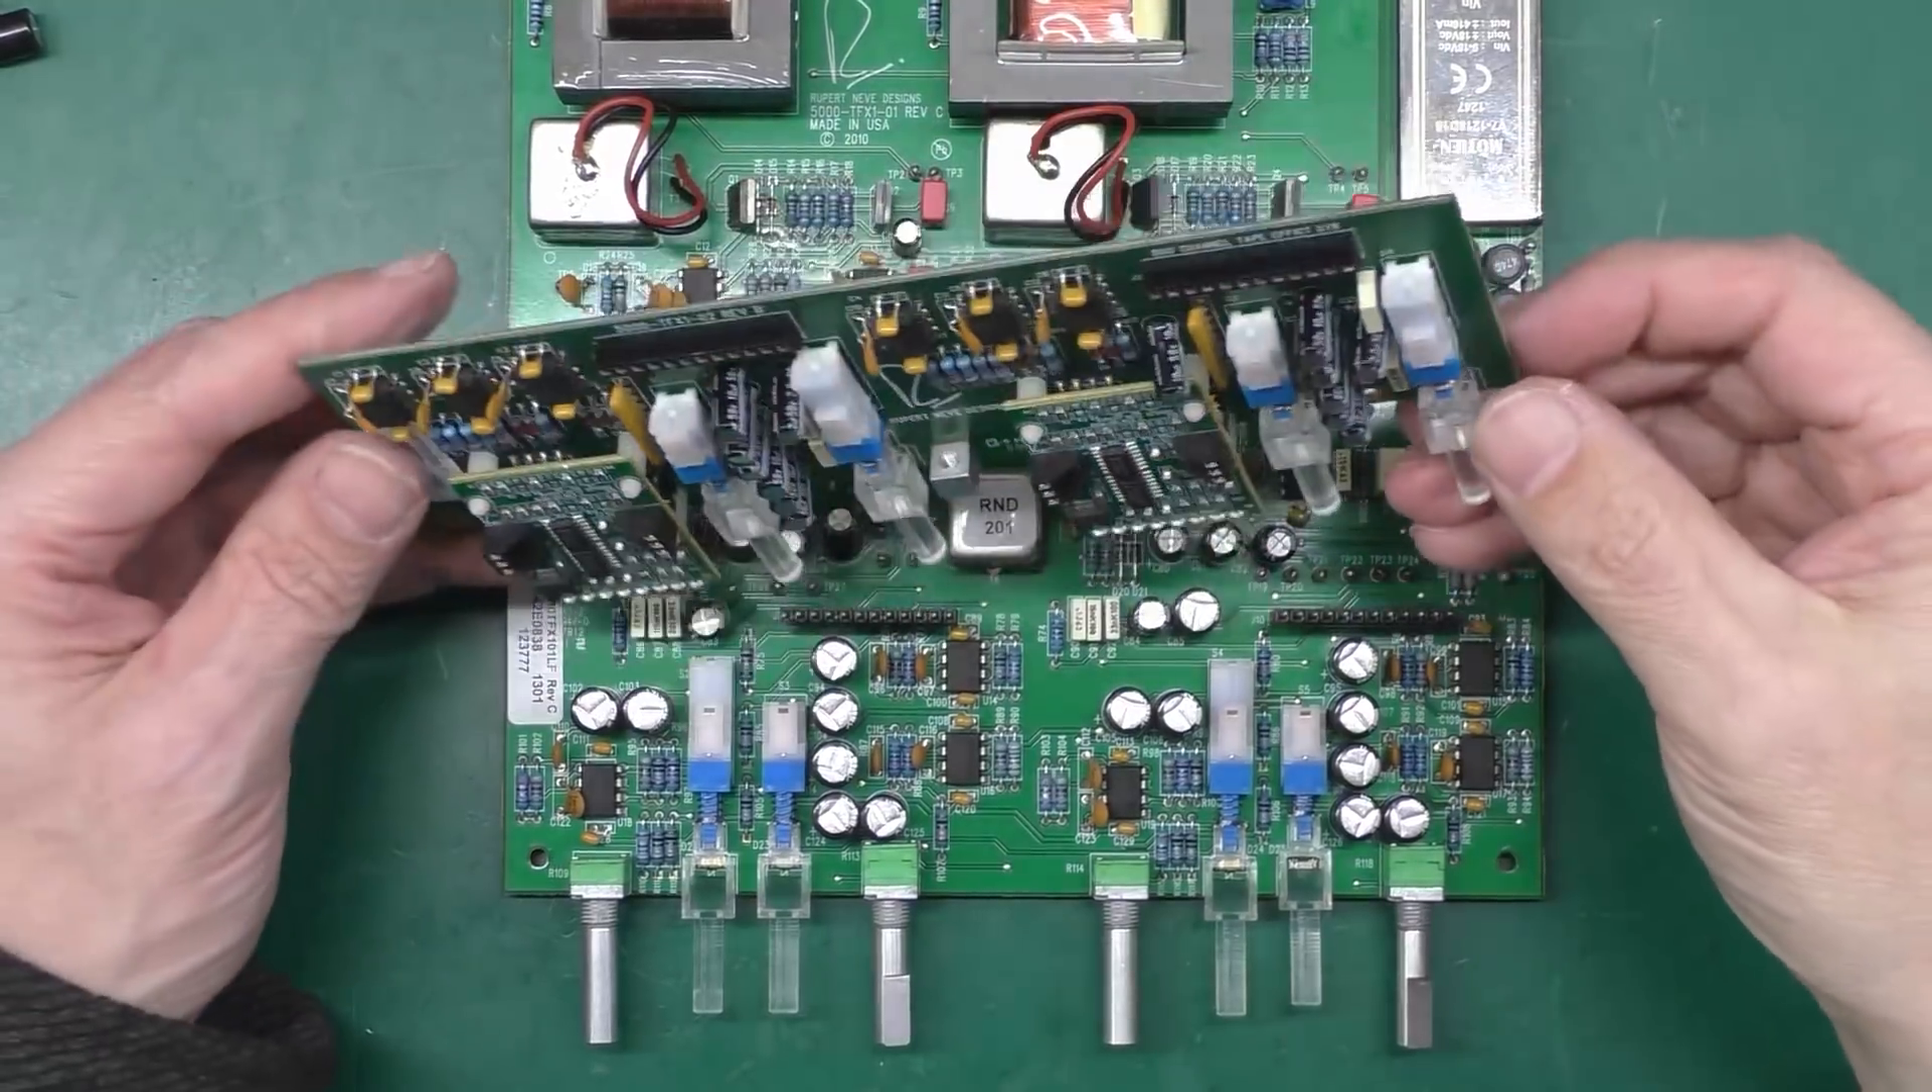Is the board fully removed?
Yes.